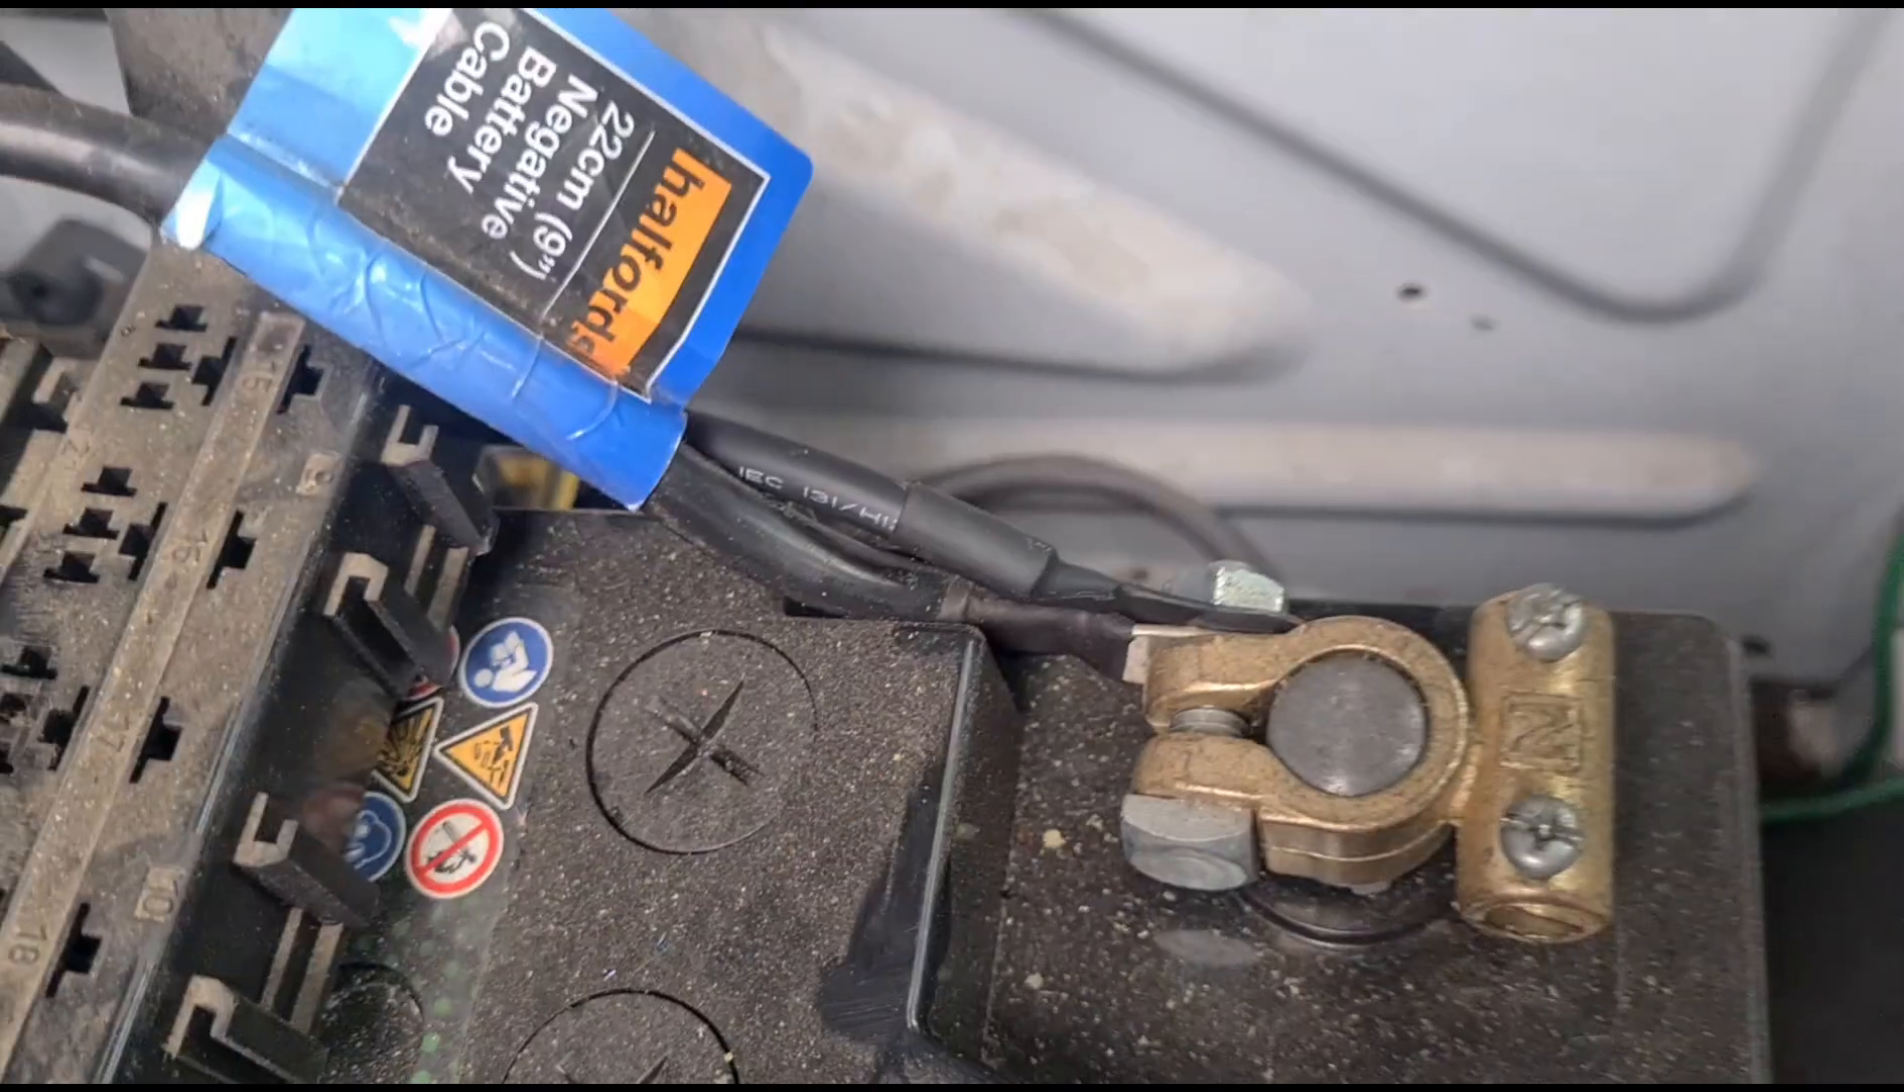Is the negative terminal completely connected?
Yes.